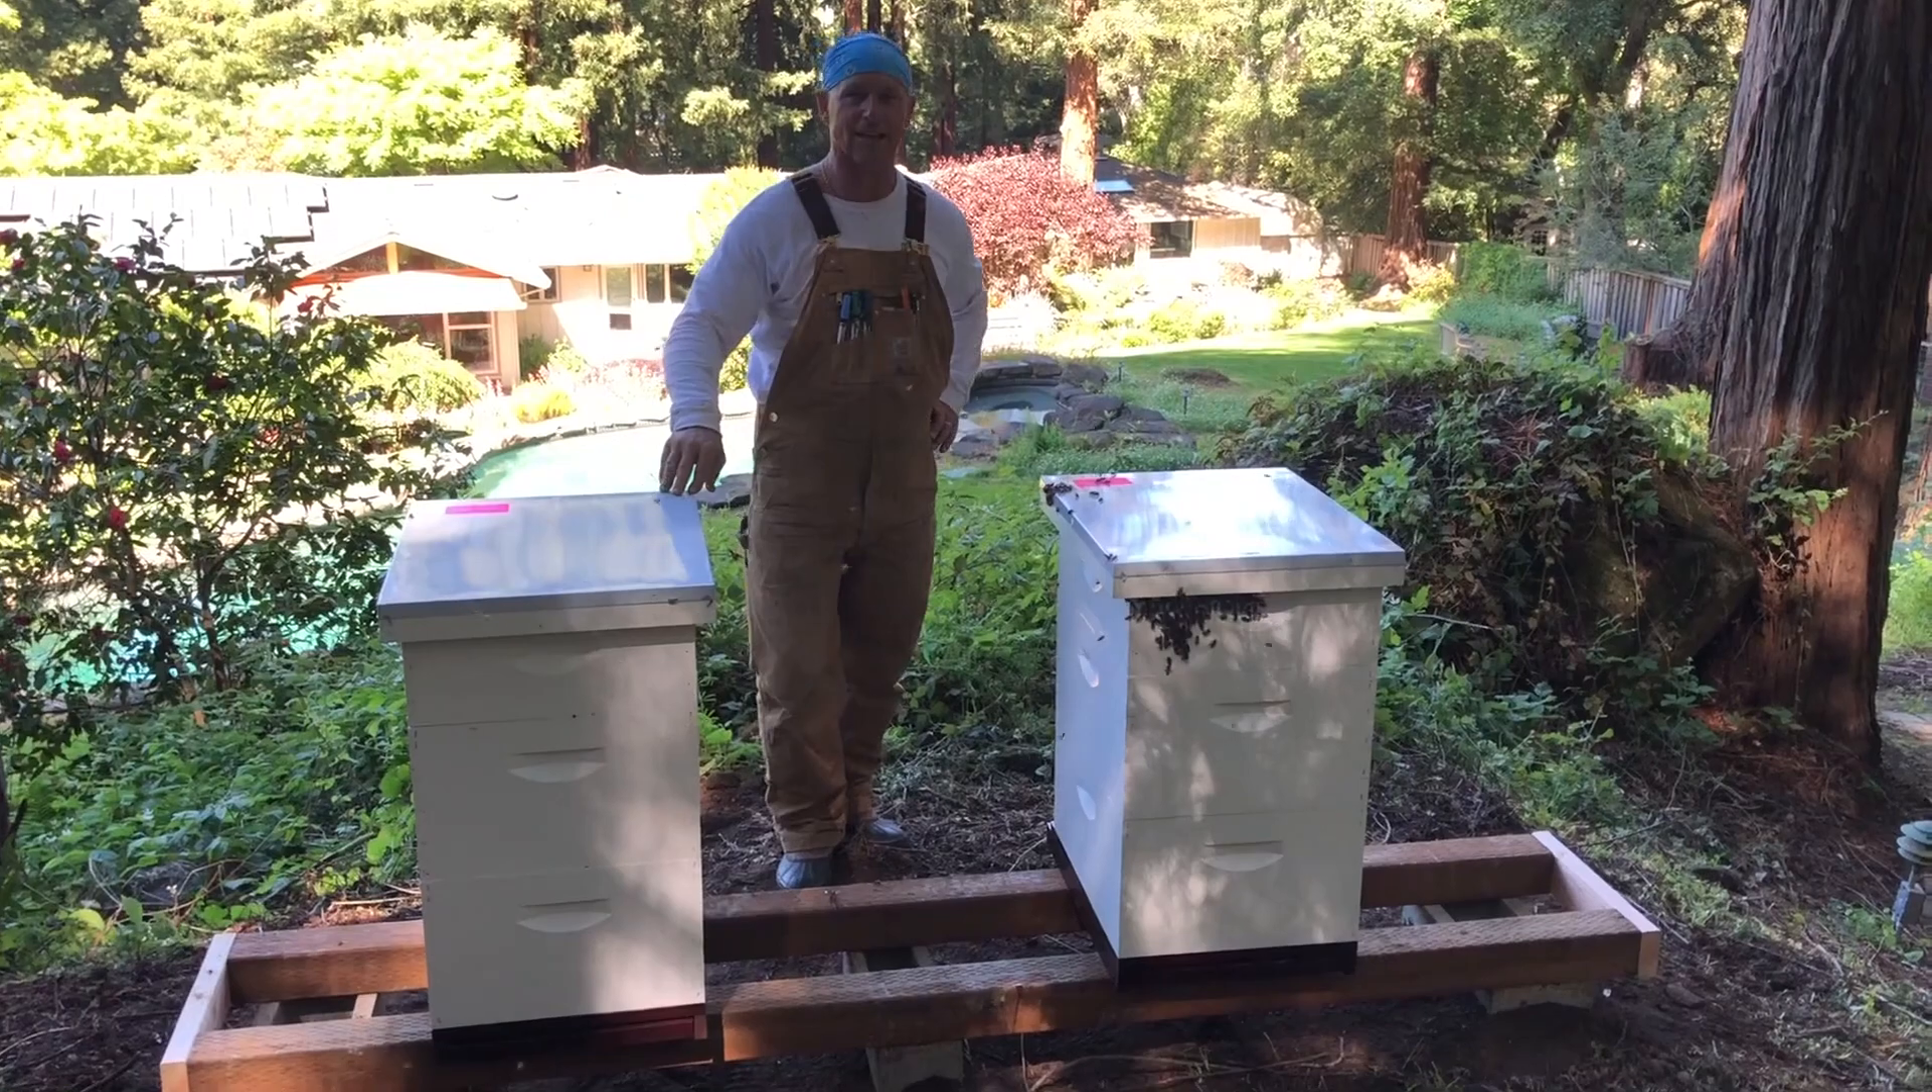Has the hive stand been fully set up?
Yes.